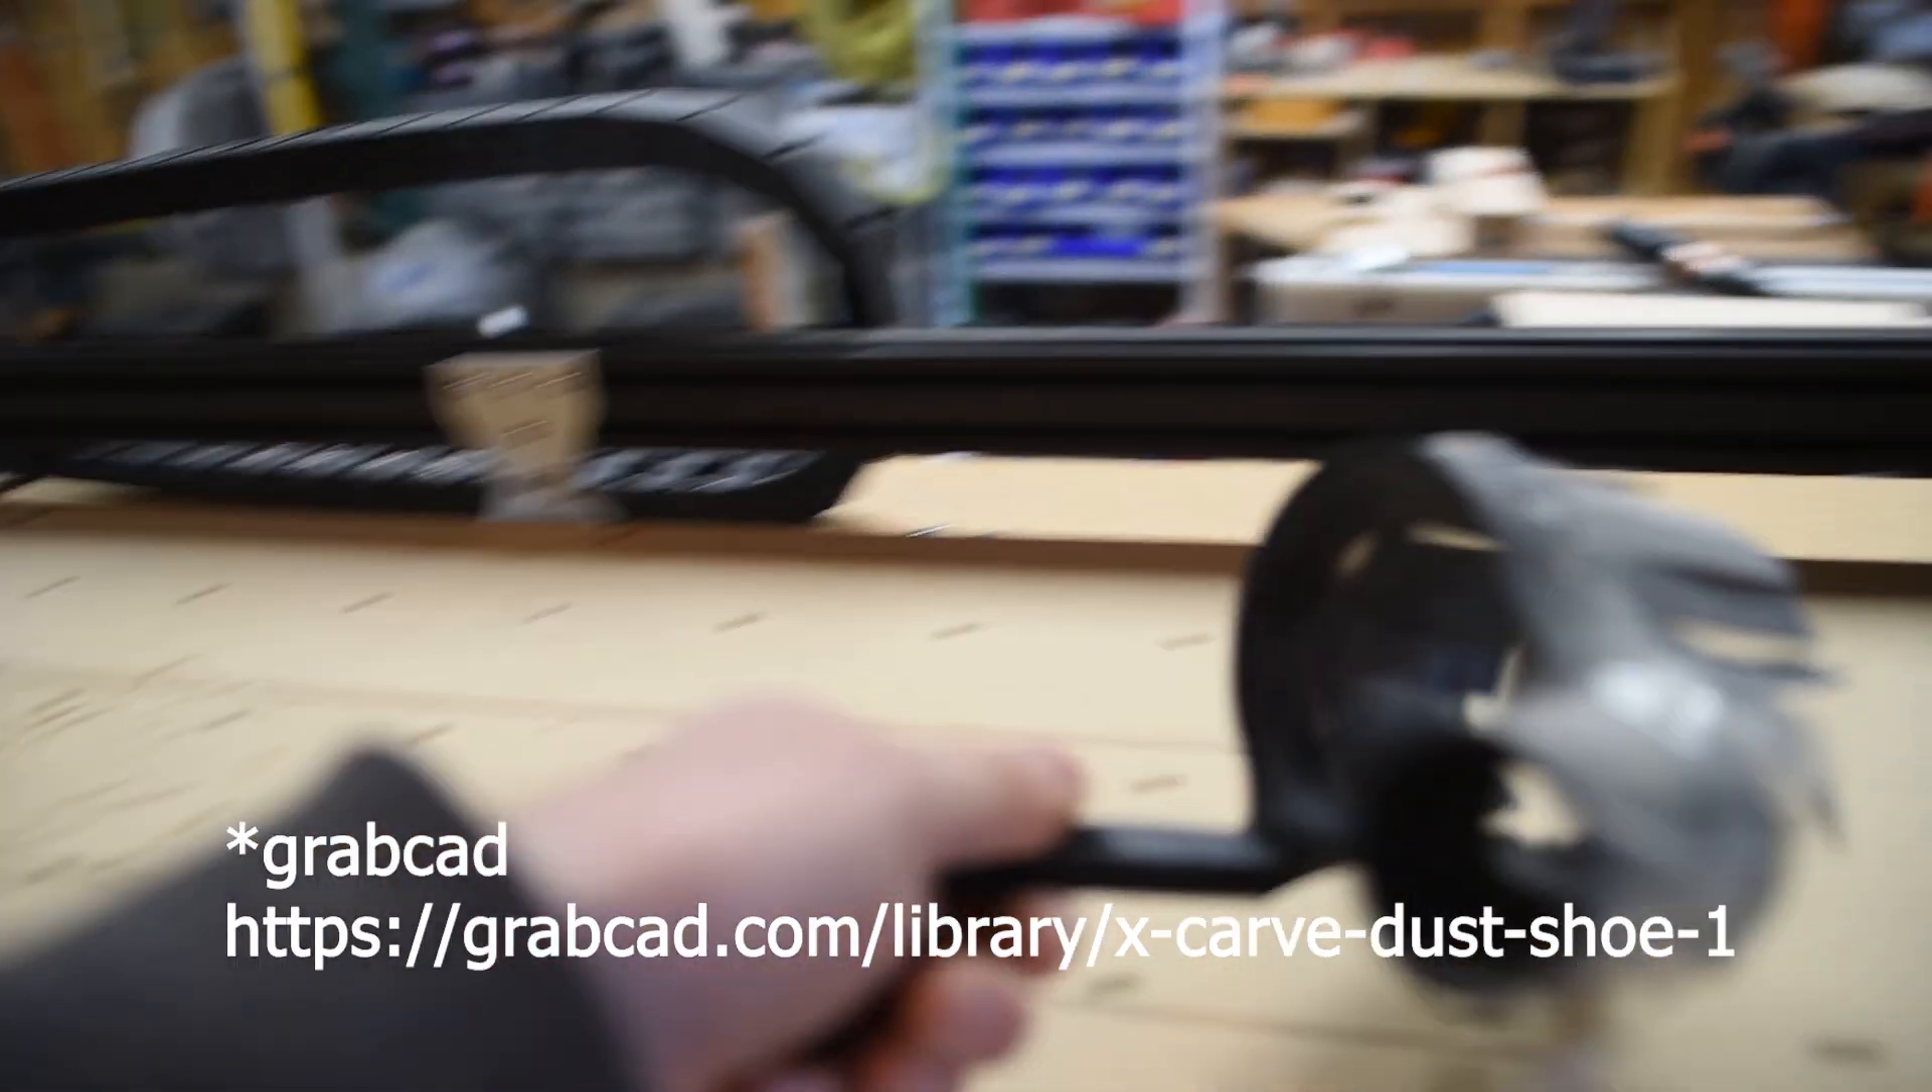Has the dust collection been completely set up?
No.